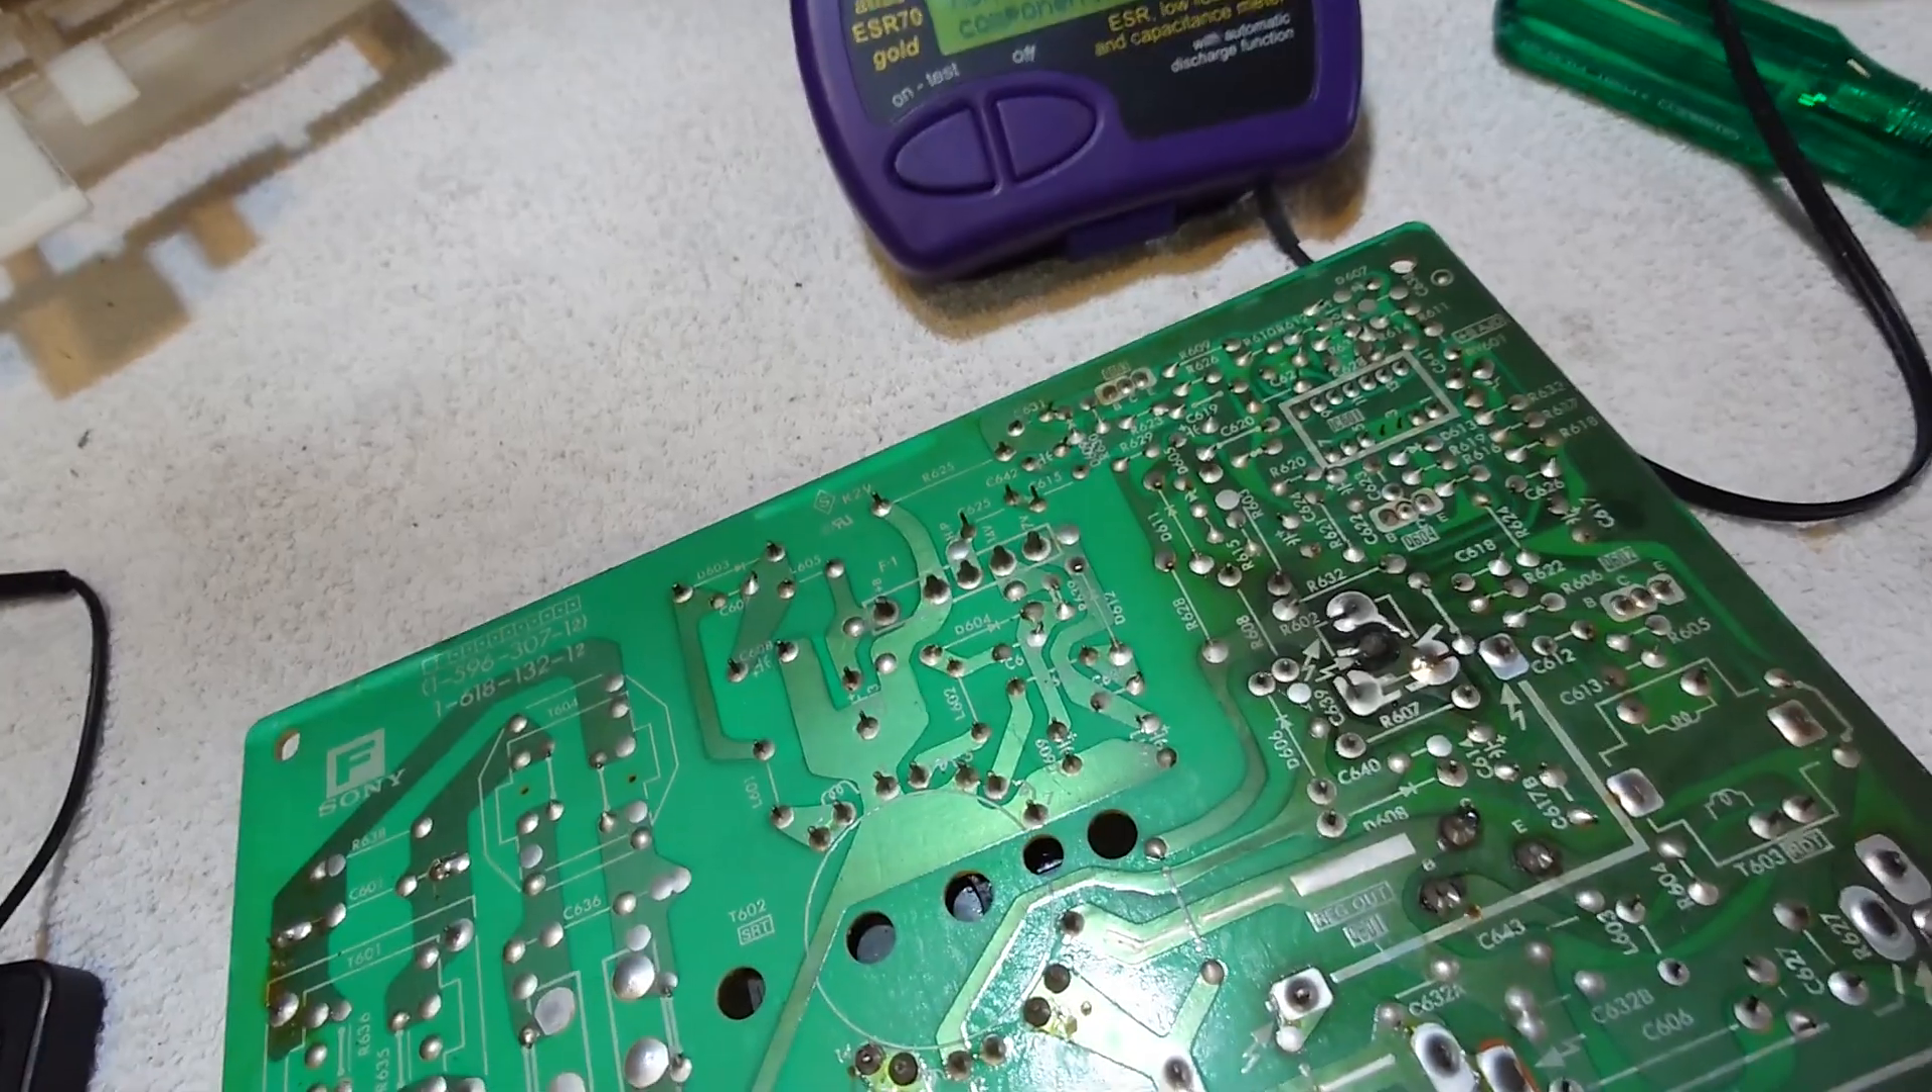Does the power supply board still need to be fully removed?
No.